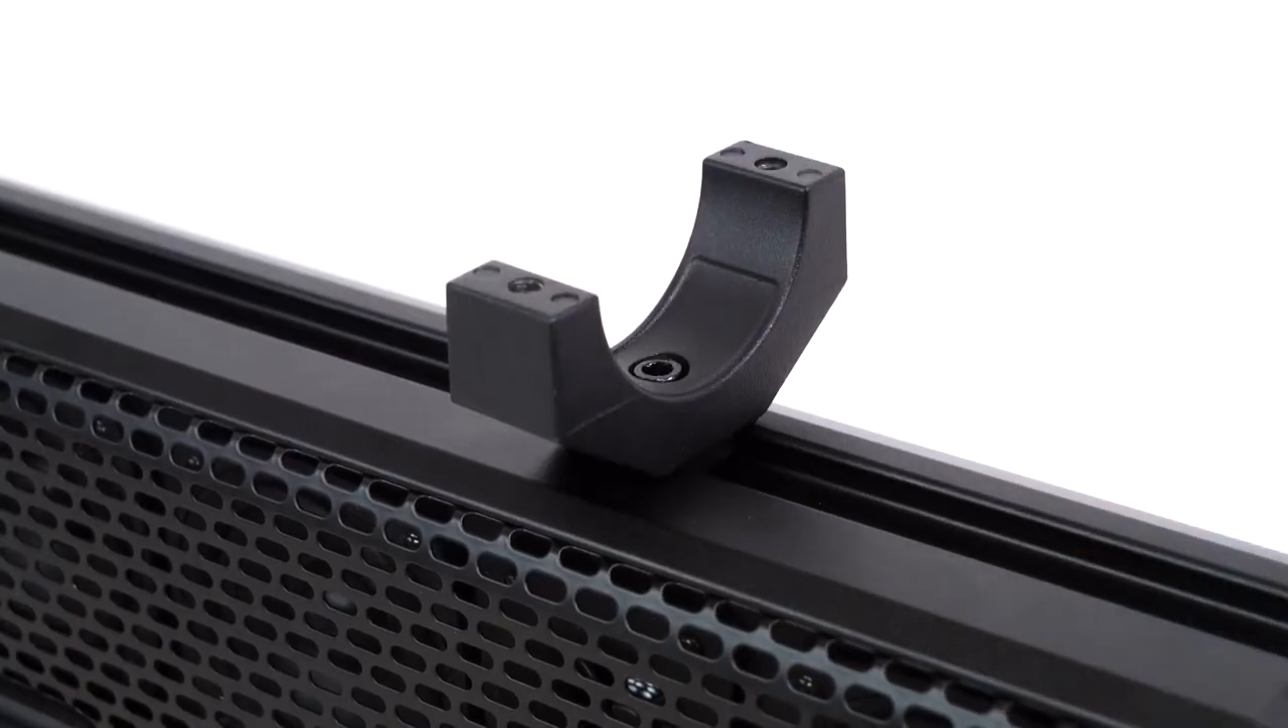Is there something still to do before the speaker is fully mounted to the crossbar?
Yes.